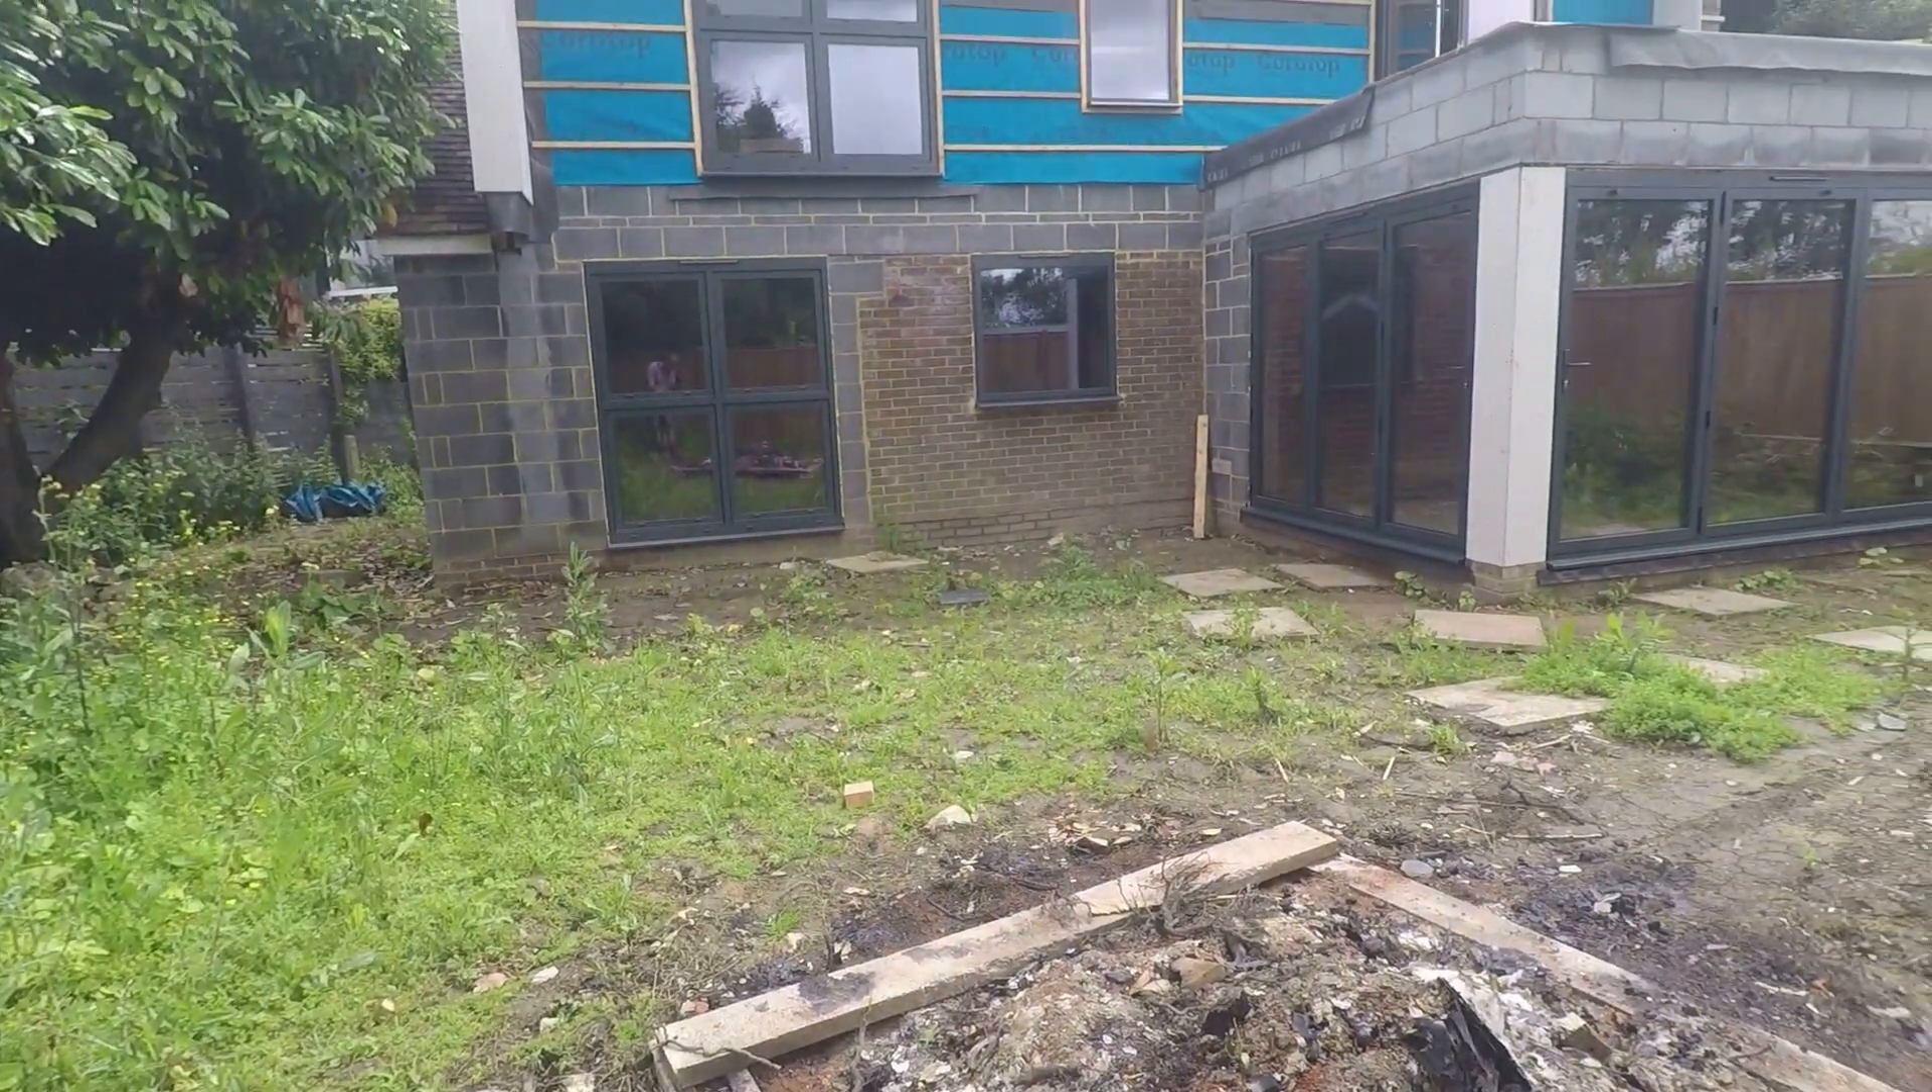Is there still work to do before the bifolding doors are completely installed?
No.